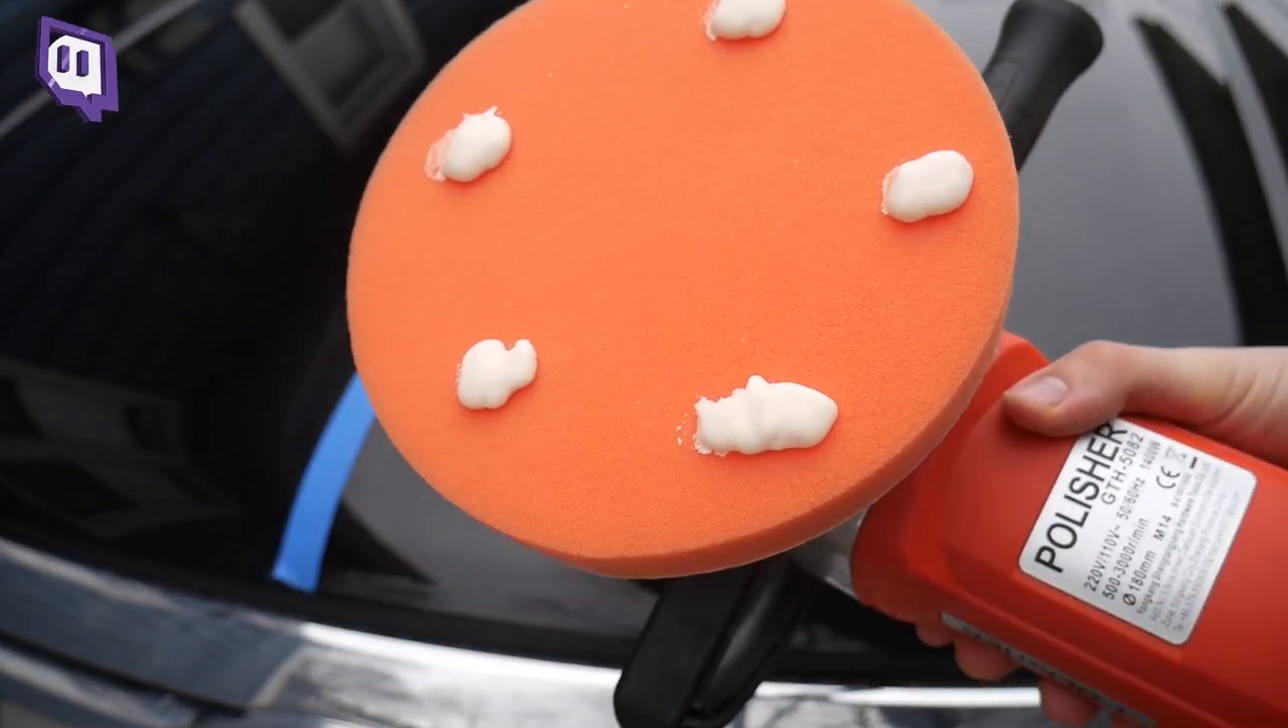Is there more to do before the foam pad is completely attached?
No.